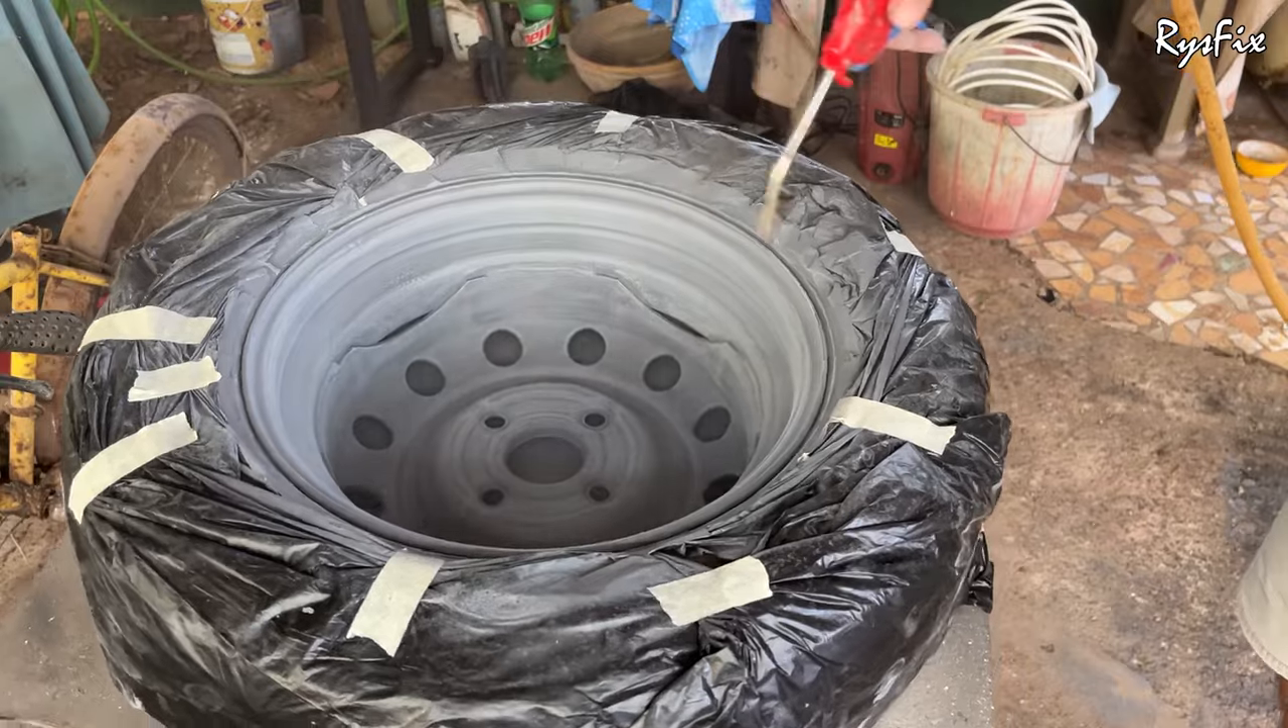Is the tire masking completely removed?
No.